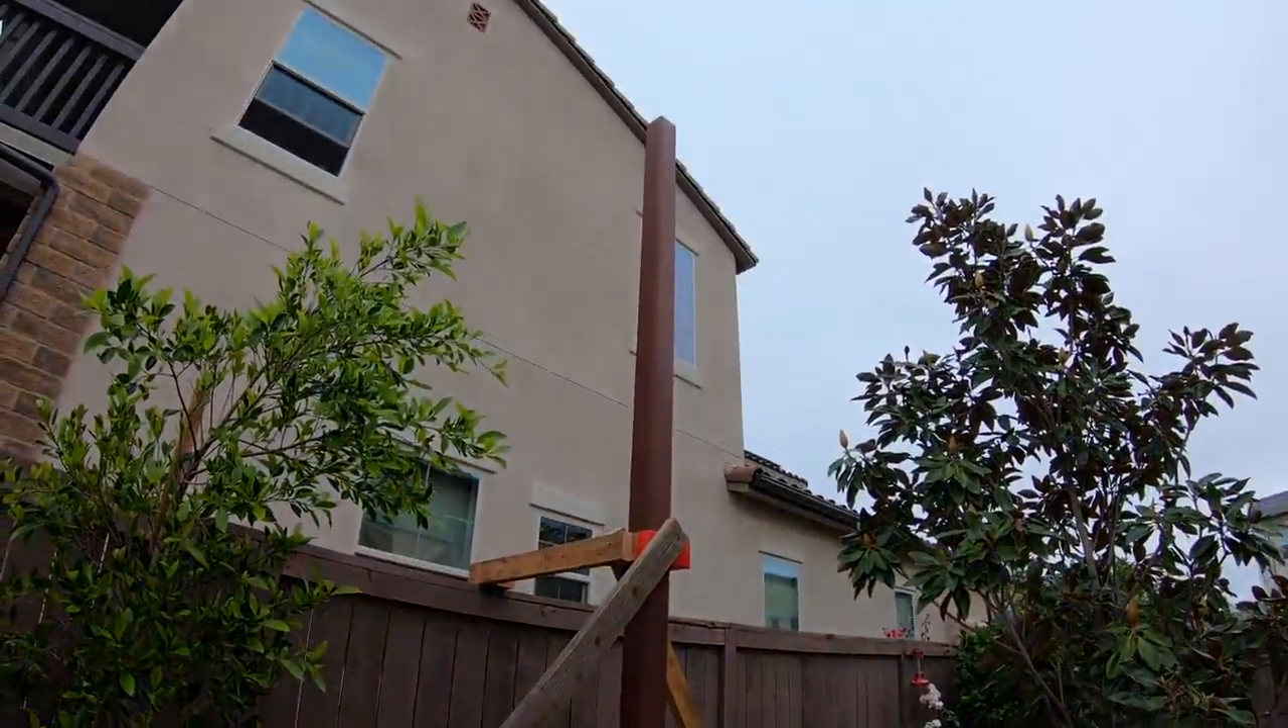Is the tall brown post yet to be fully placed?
No.